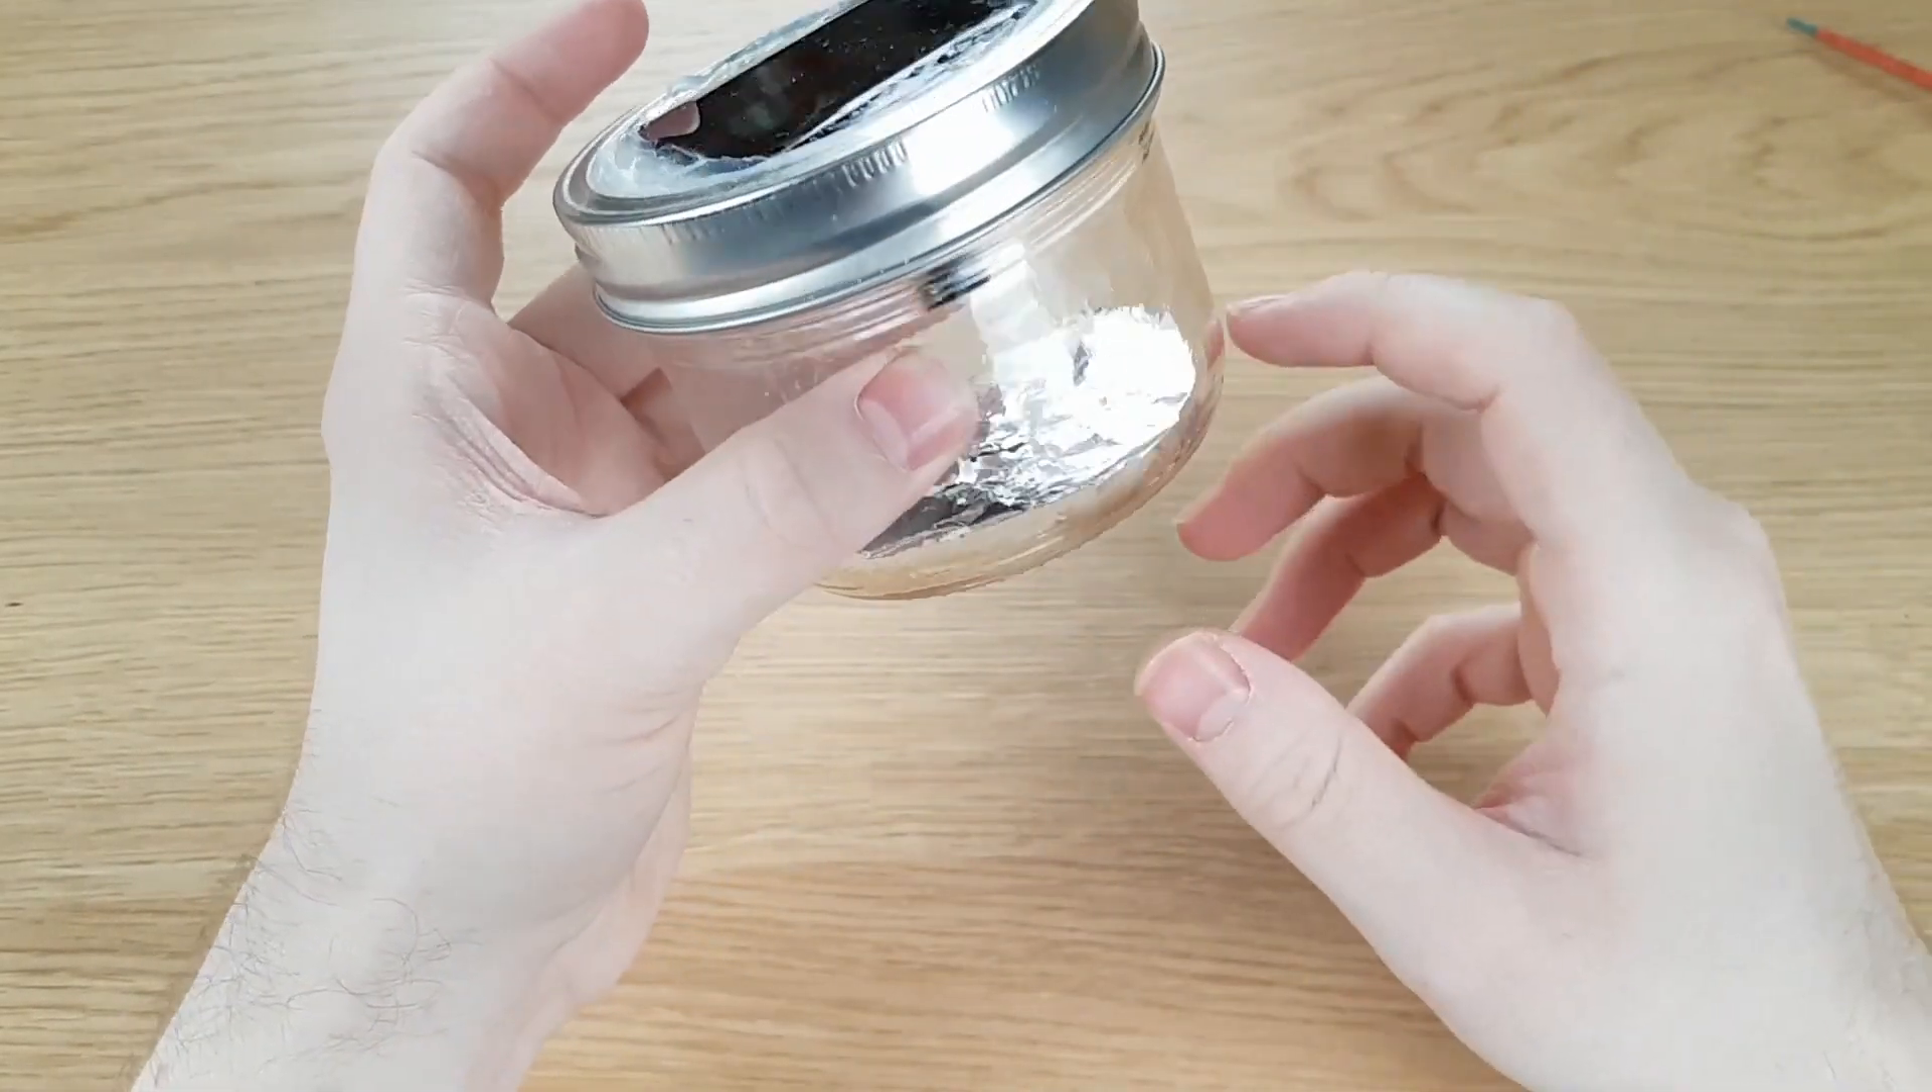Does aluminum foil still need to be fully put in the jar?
No.